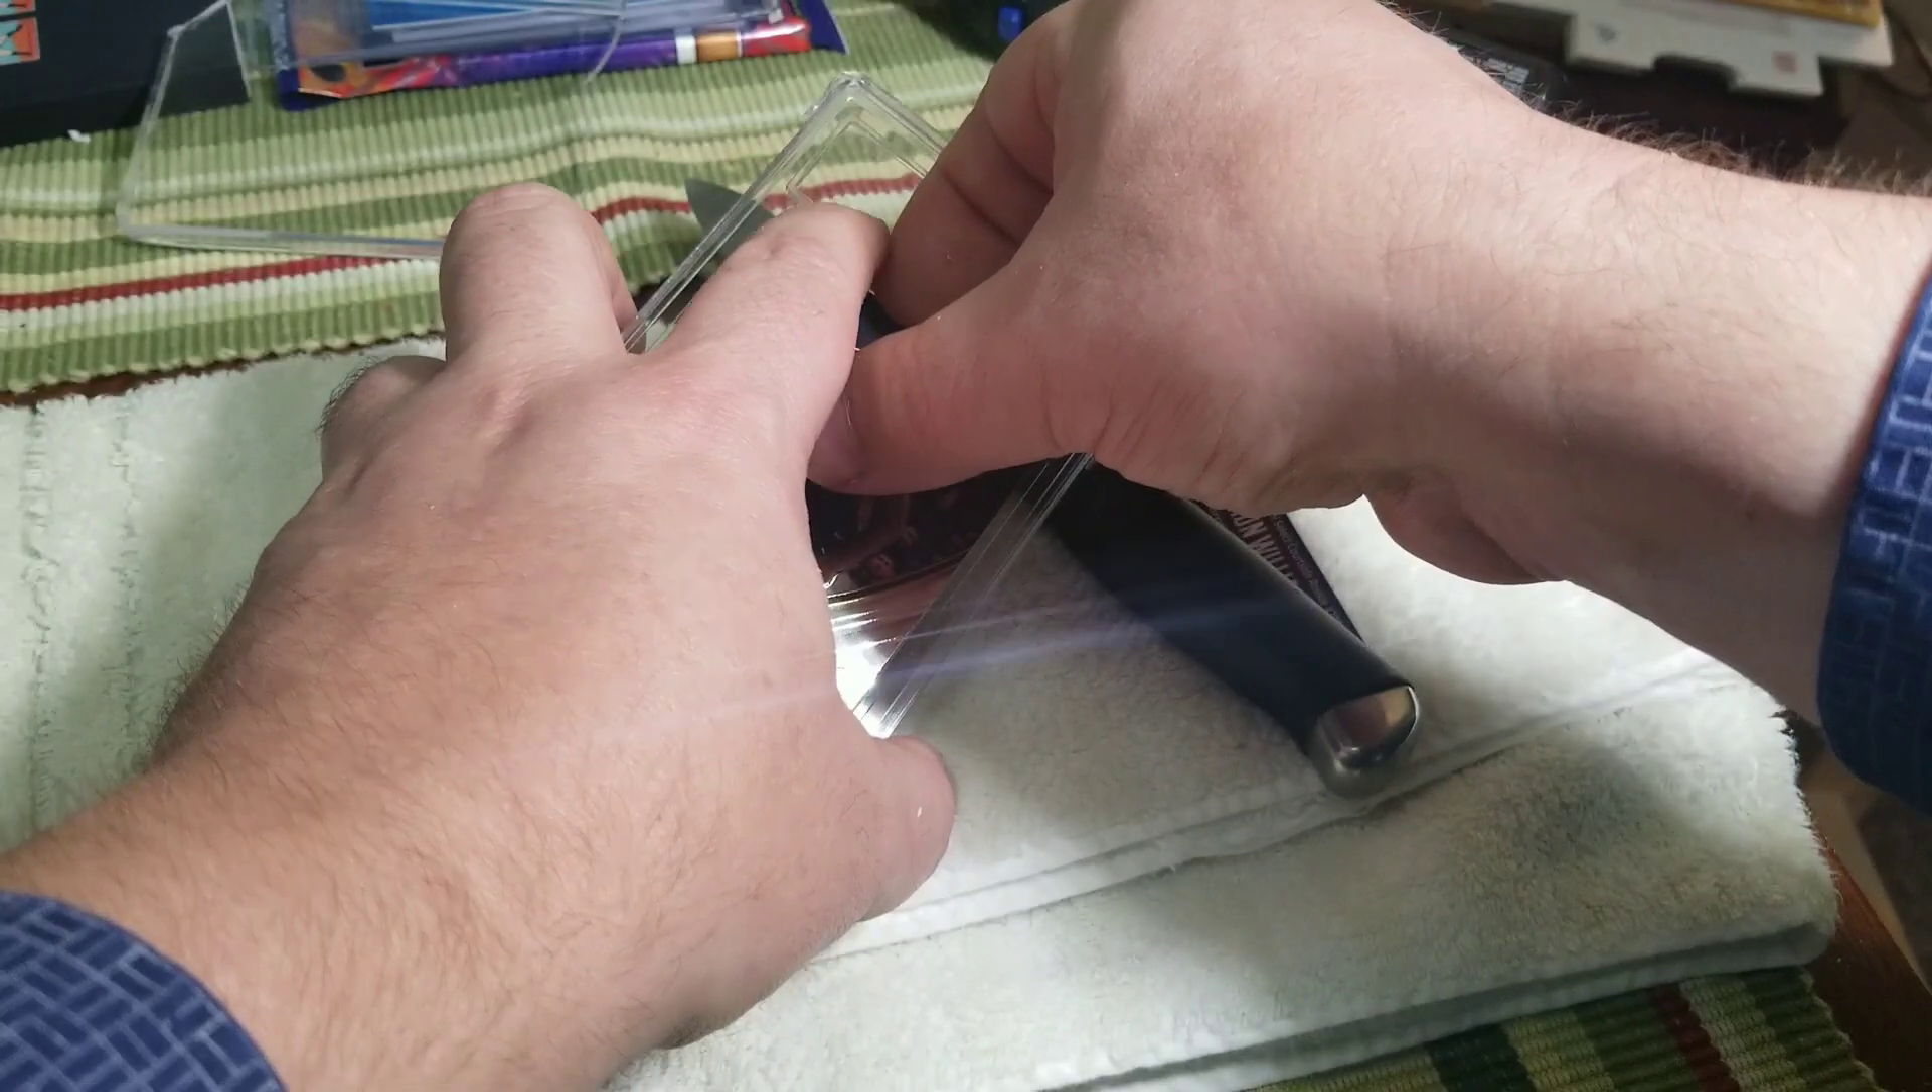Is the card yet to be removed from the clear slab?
Yes.